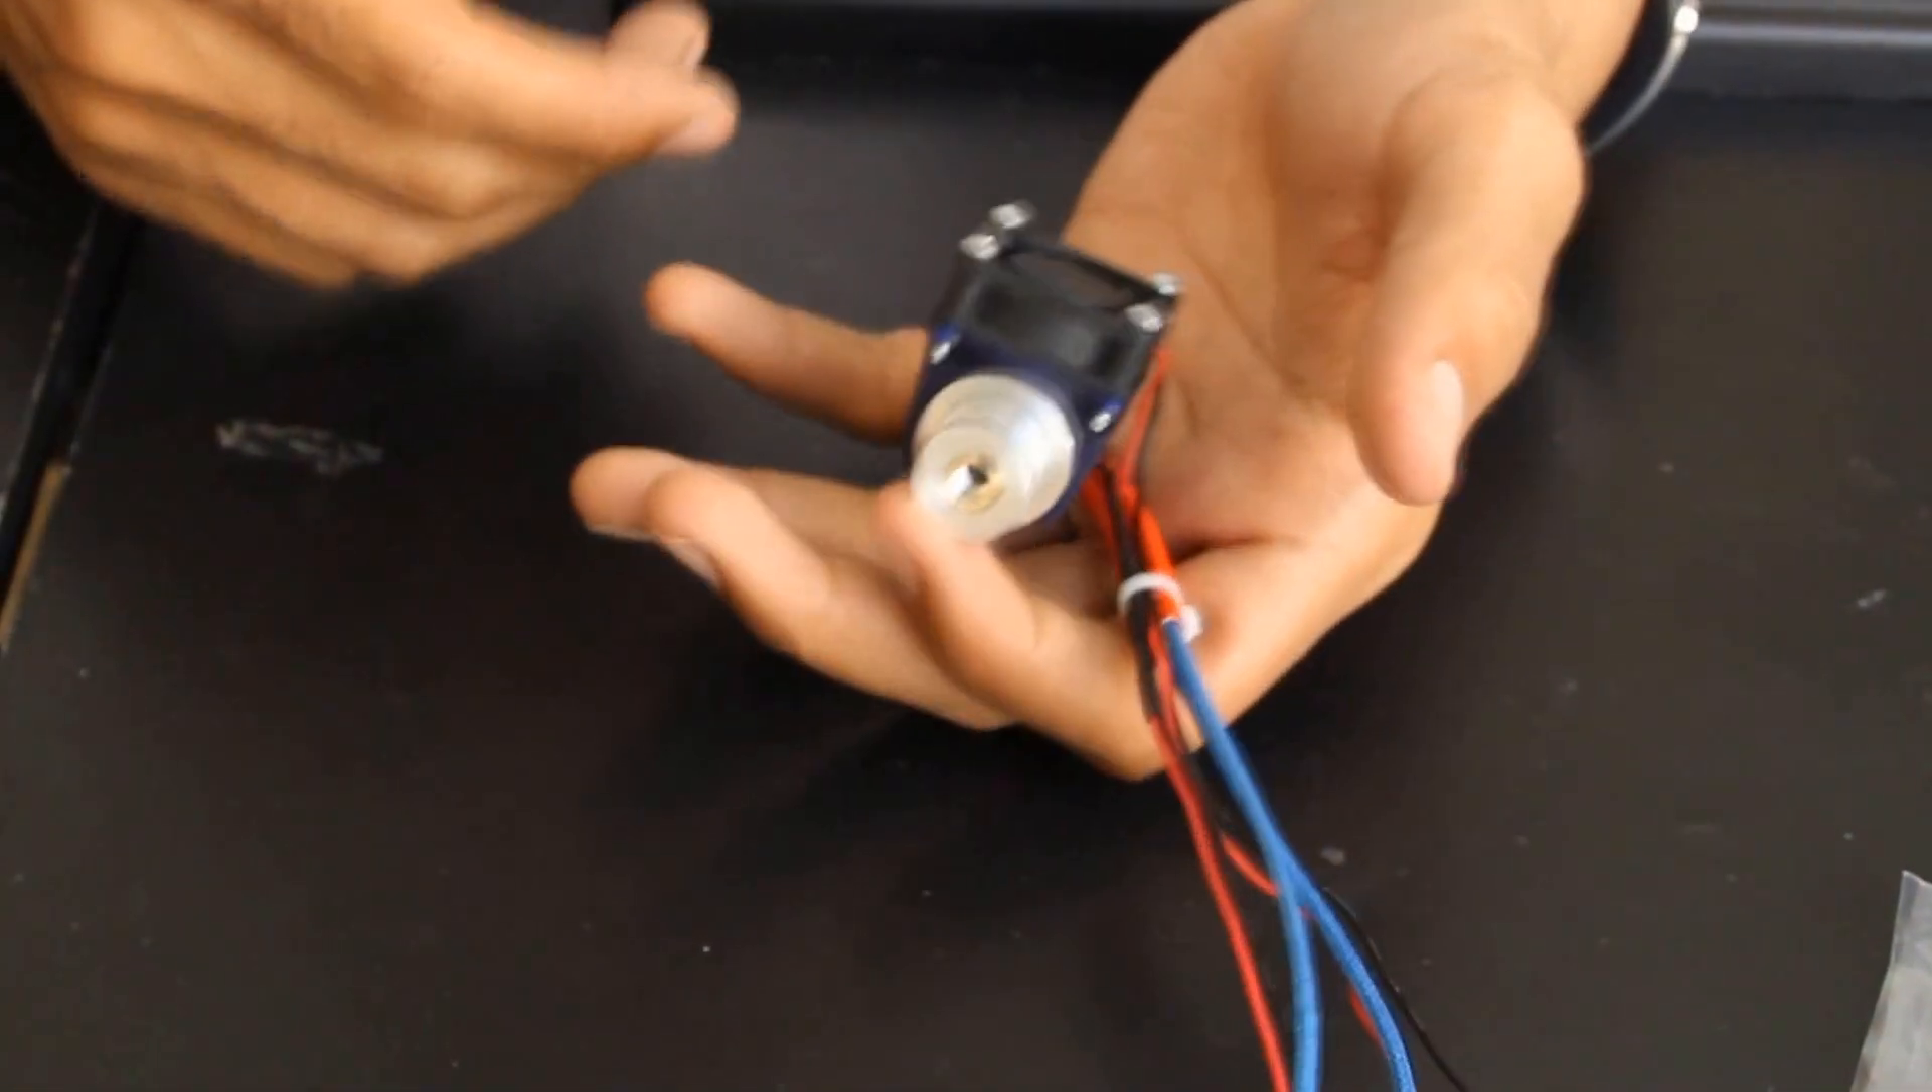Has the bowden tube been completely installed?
No.